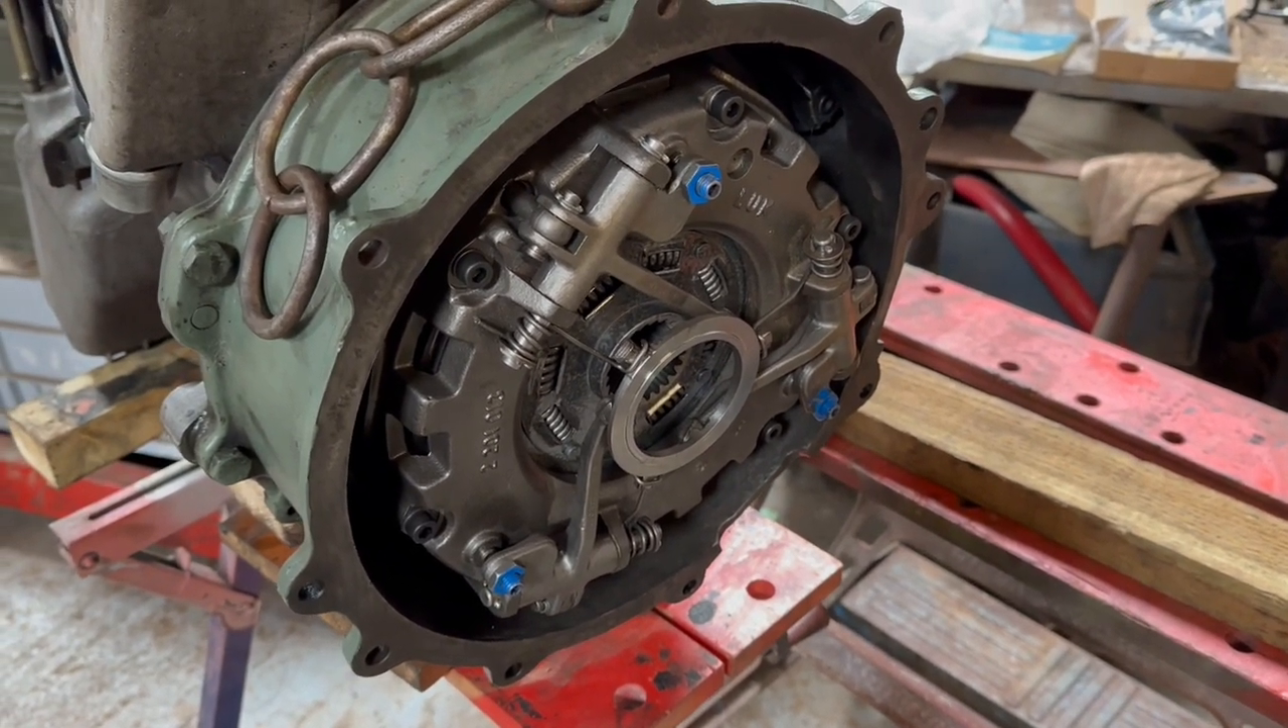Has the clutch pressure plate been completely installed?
Yes.